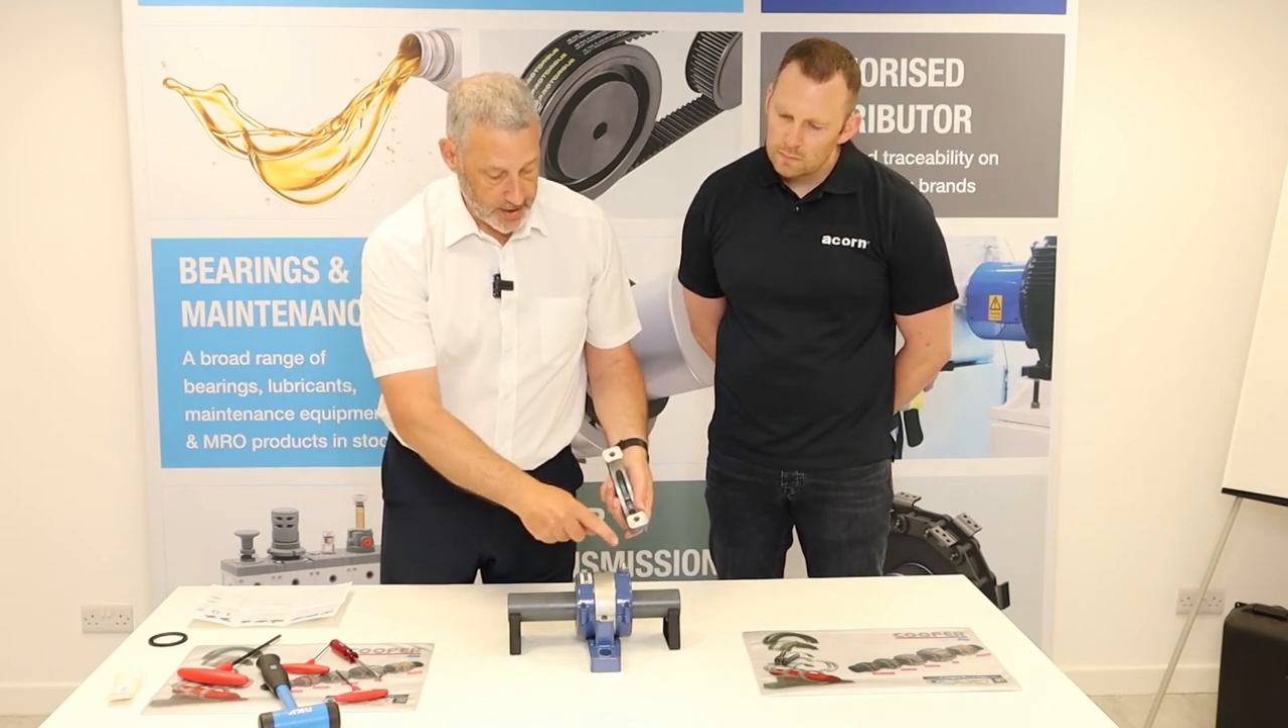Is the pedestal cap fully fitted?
No.